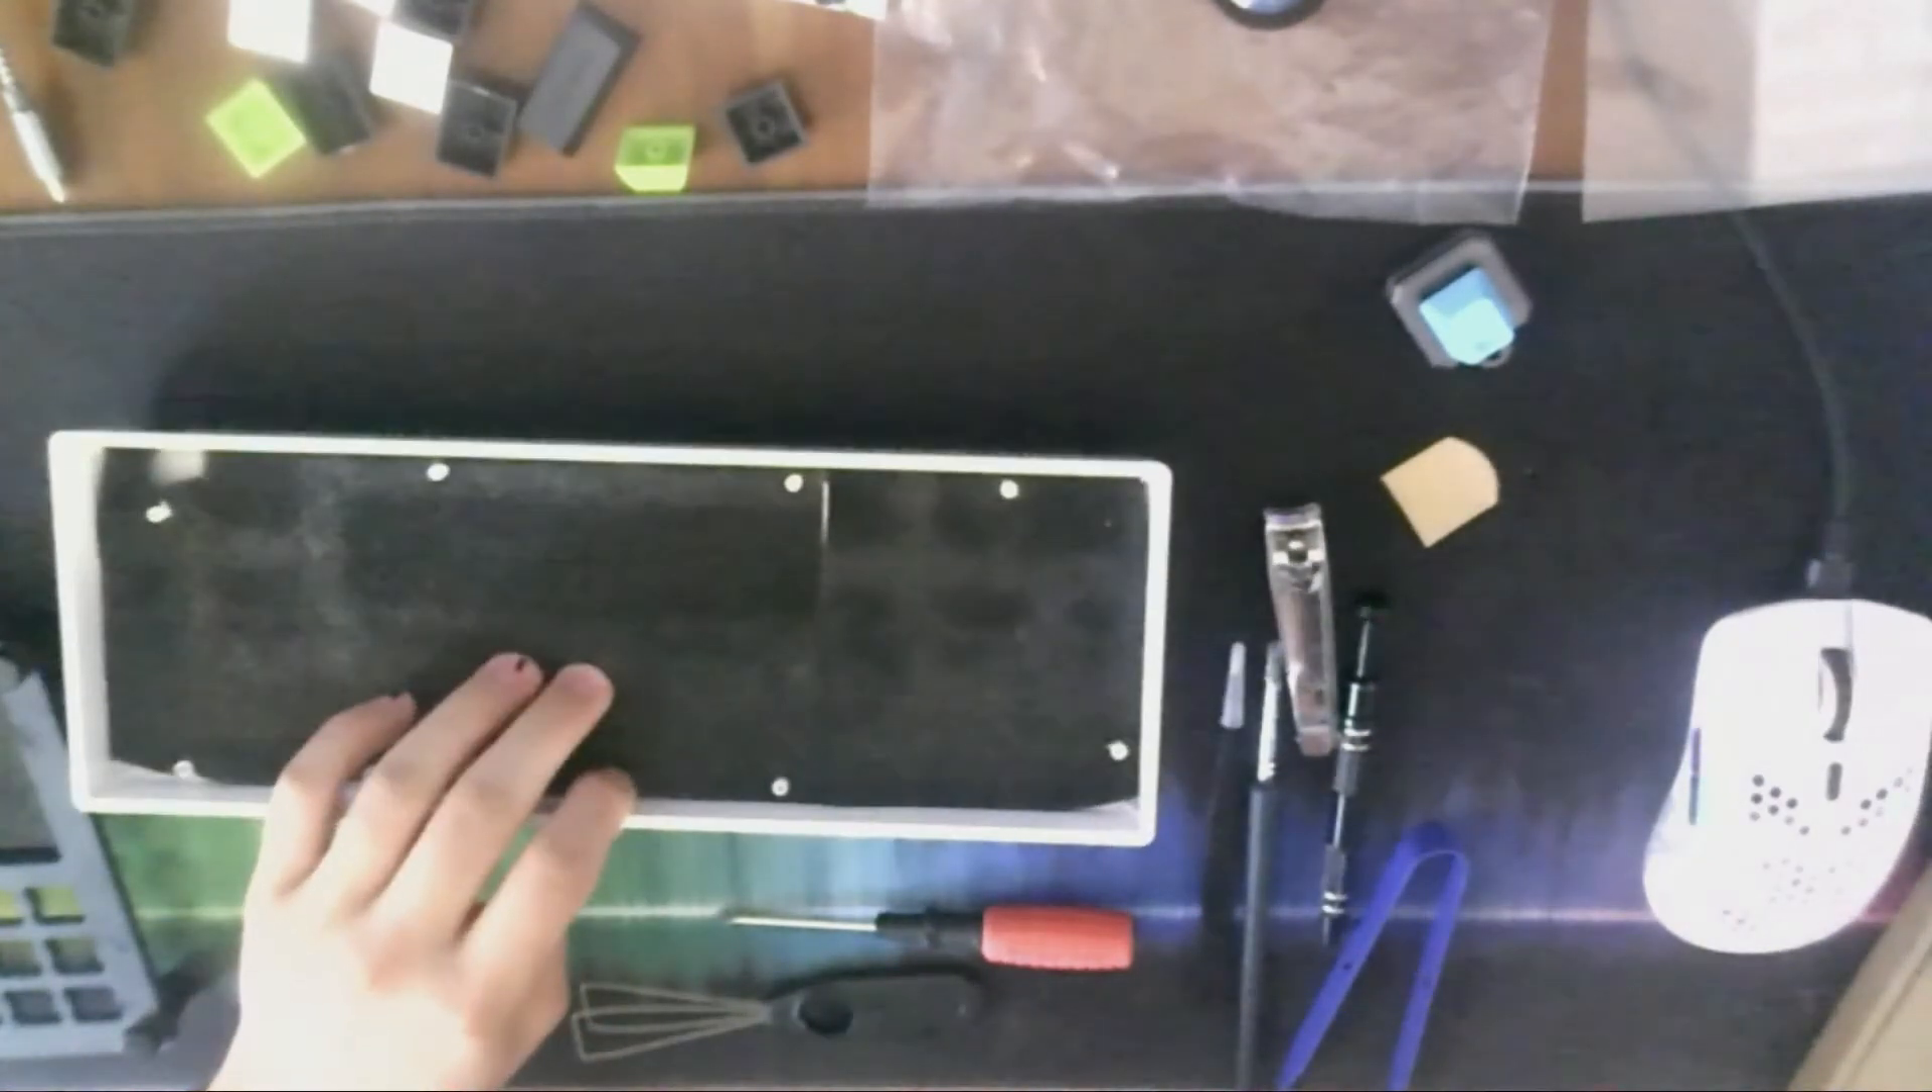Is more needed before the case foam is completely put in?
No.